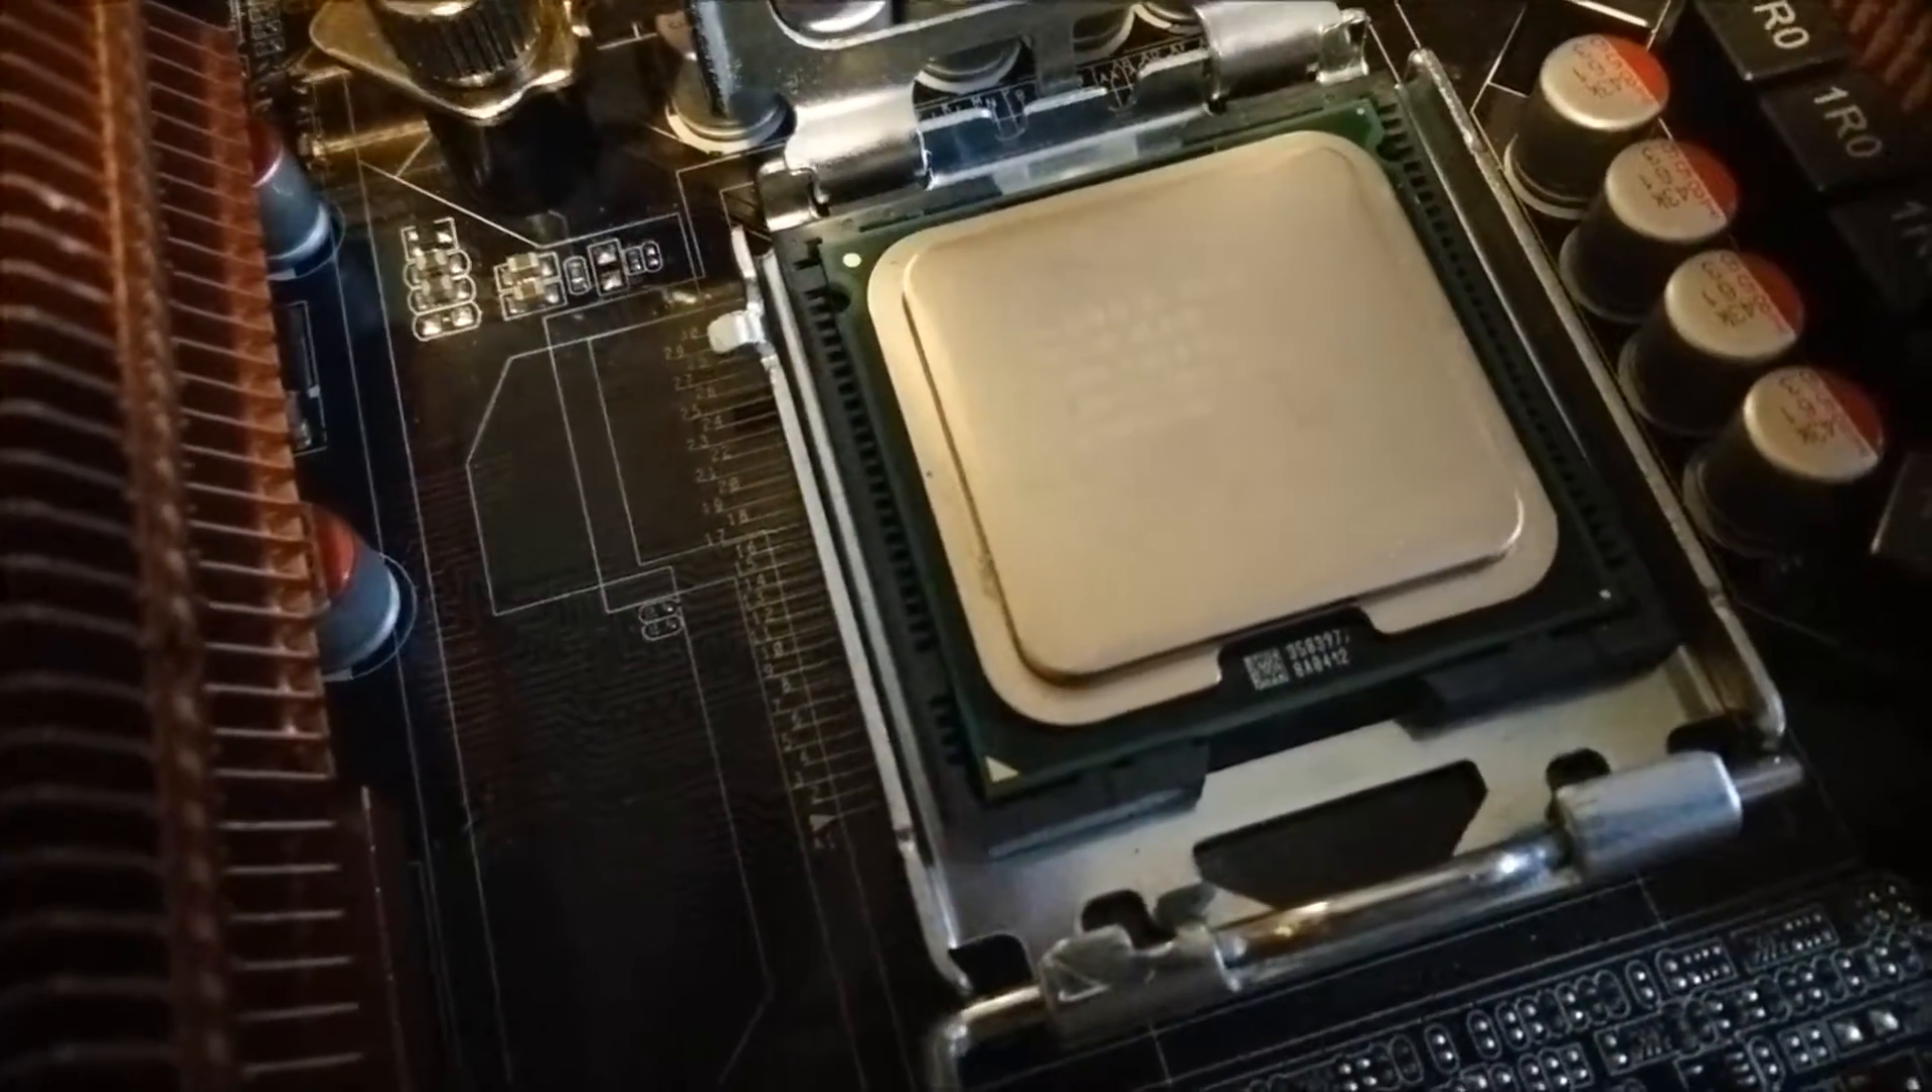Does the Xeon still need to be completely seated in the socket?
No.